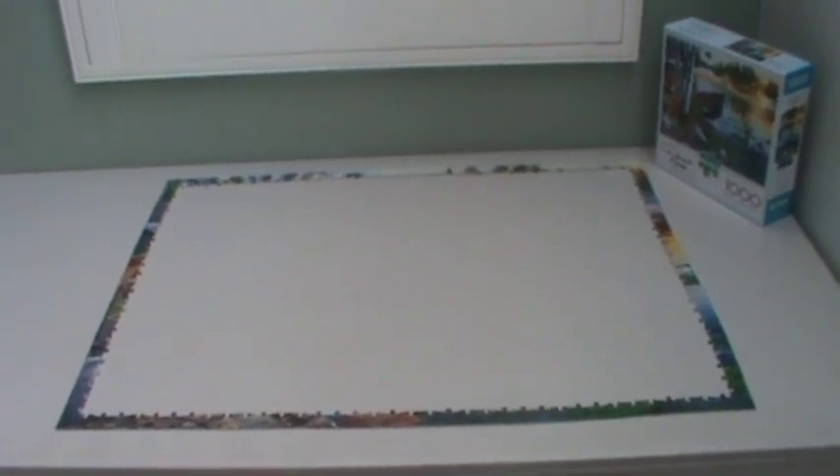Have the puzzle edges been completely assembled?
Yes.